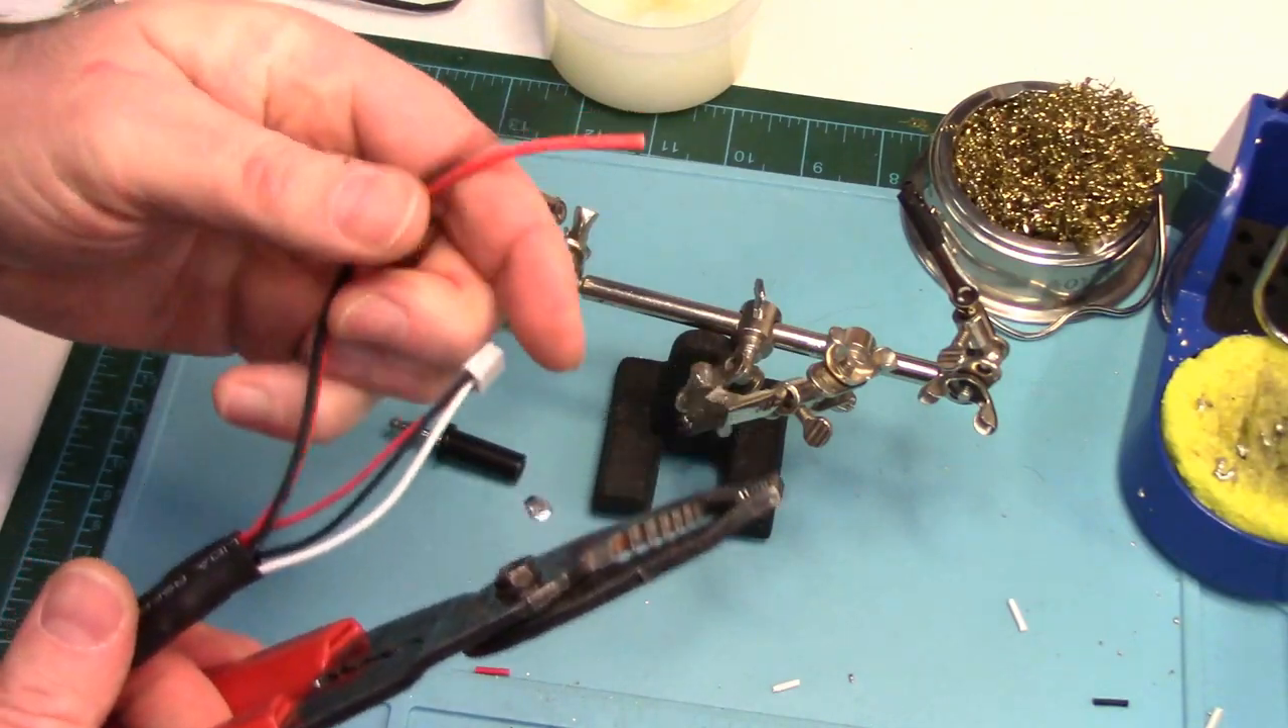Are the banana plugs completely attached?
No.